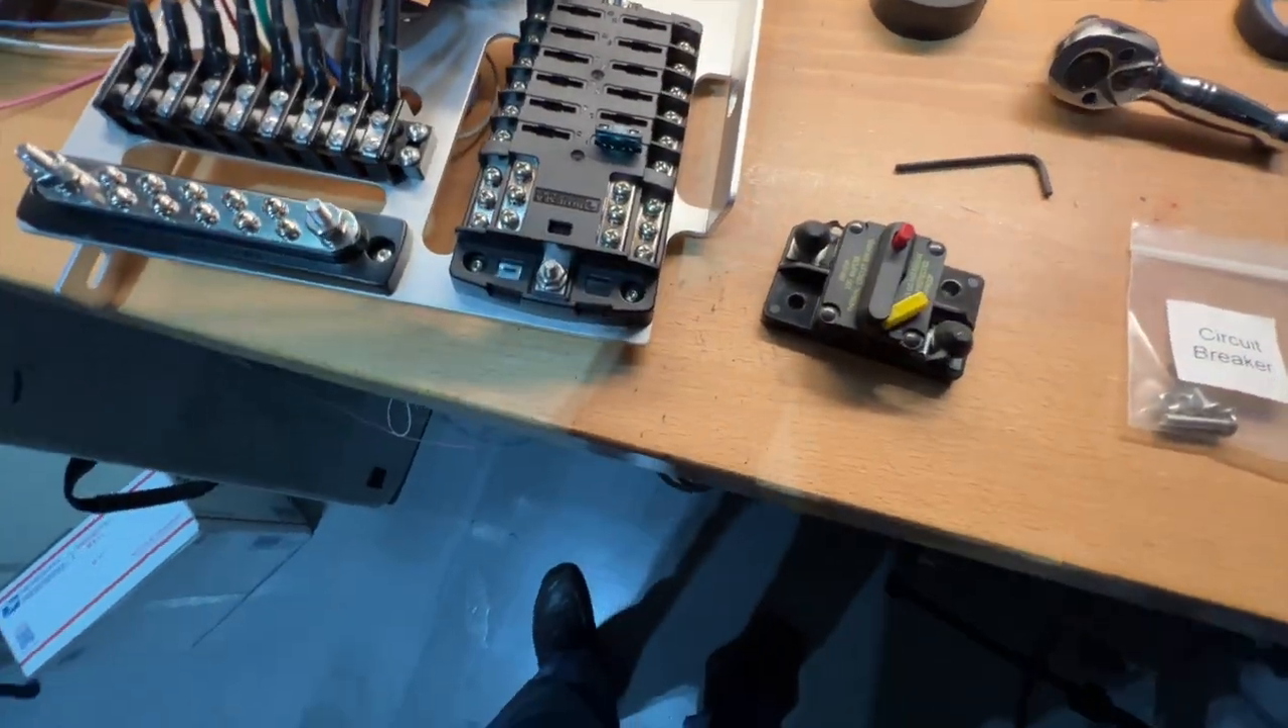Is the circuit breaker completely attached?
No.